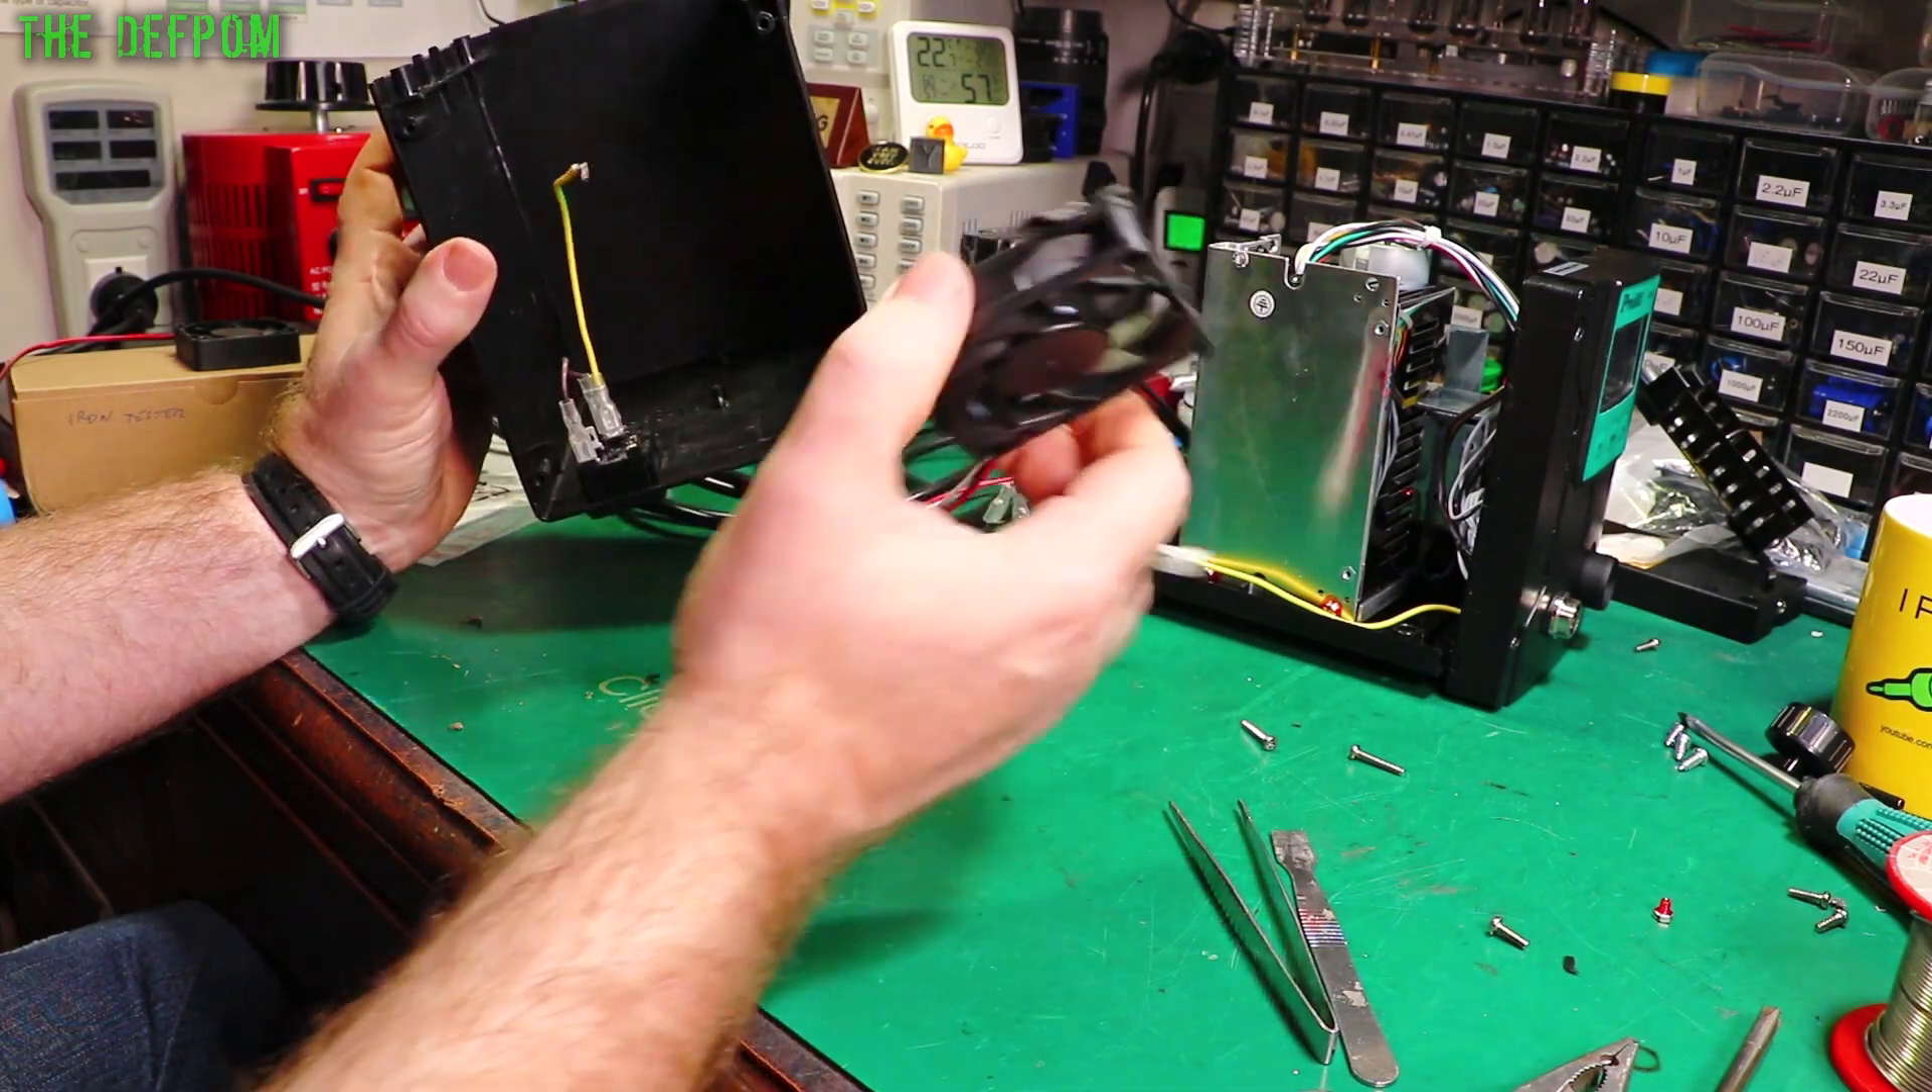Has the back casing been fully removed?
Yes.